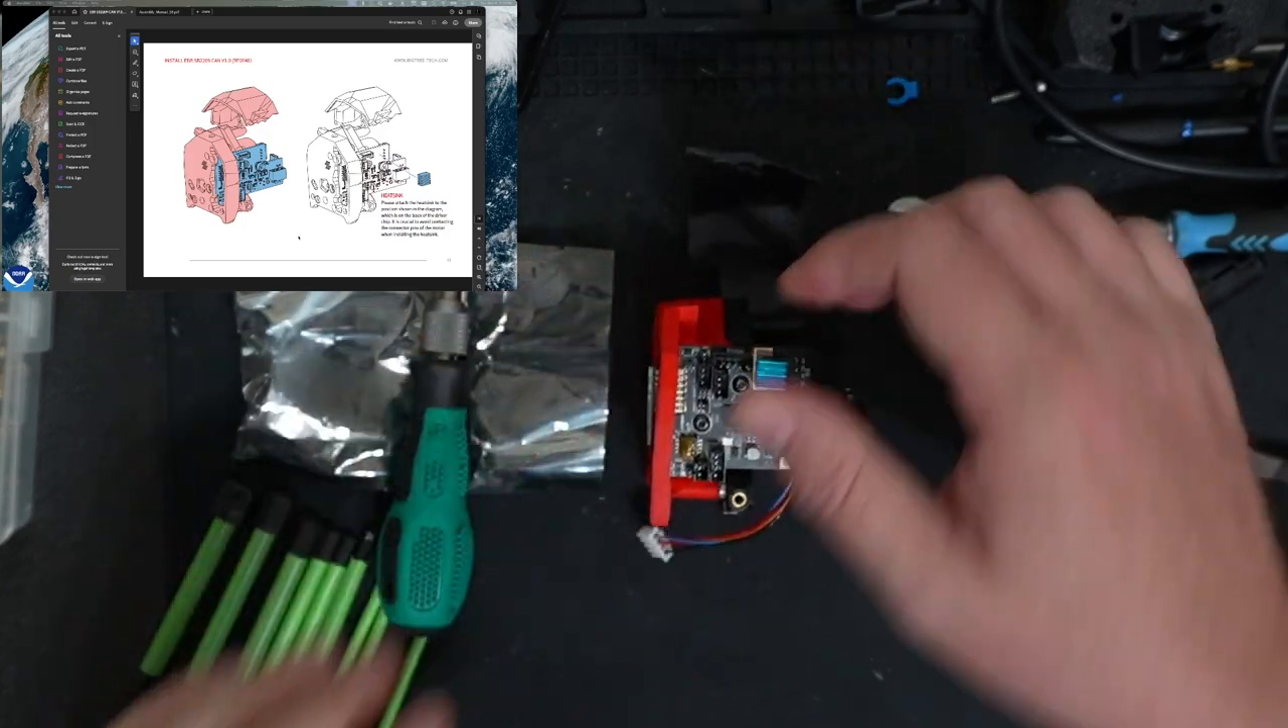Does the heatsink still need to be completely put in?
No.